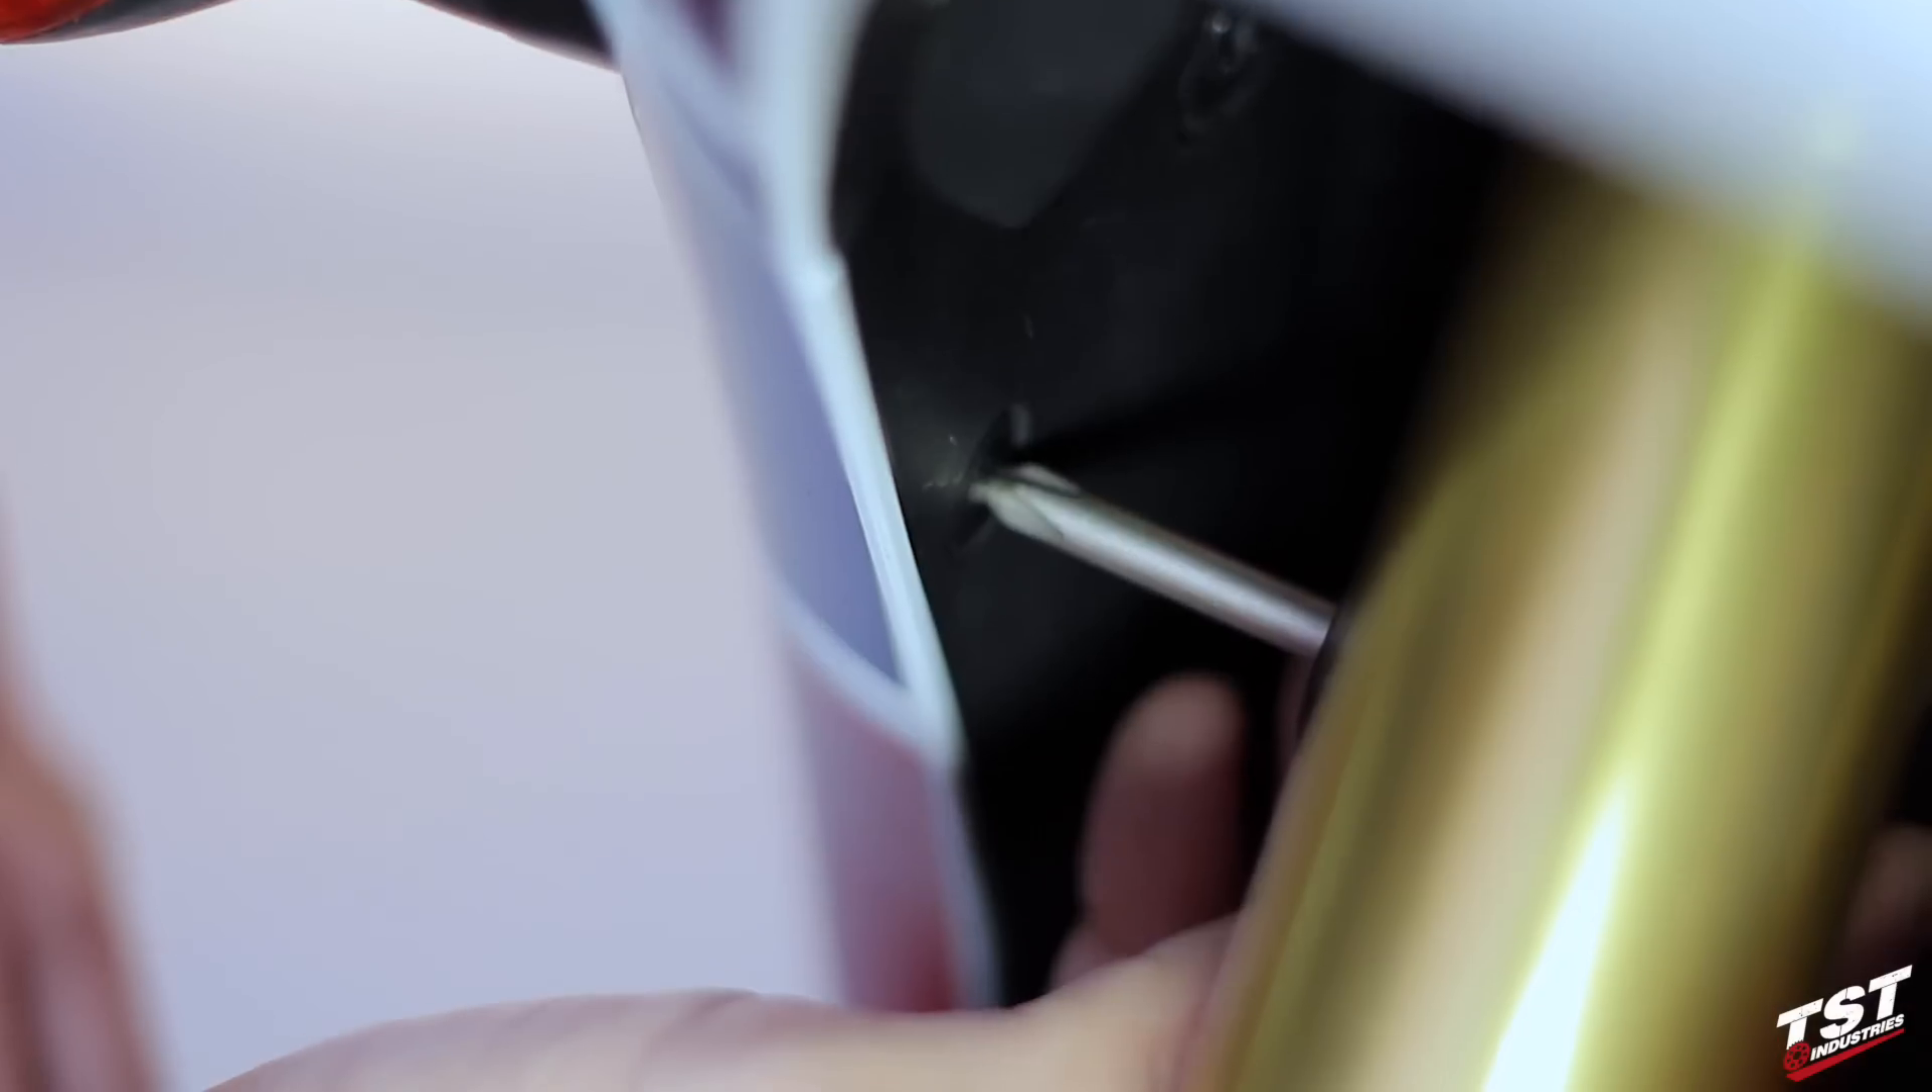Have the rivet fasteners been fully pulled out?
No.